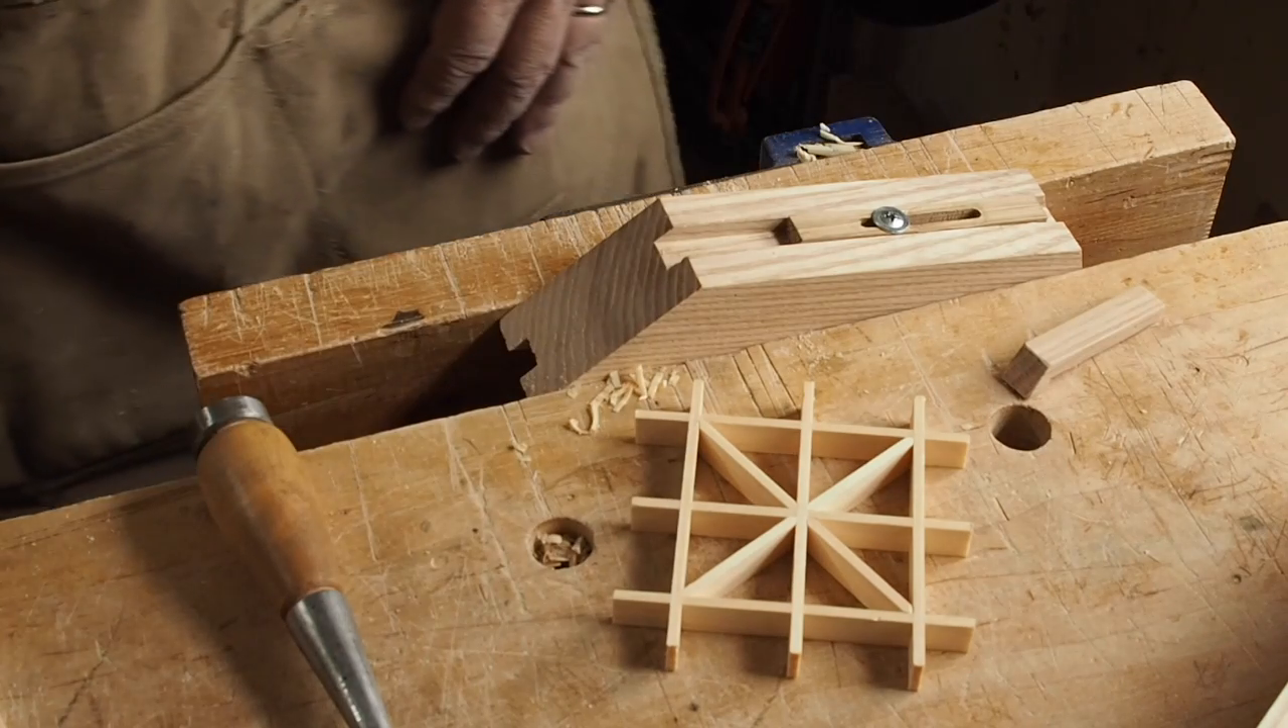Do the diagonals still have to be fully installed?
No.